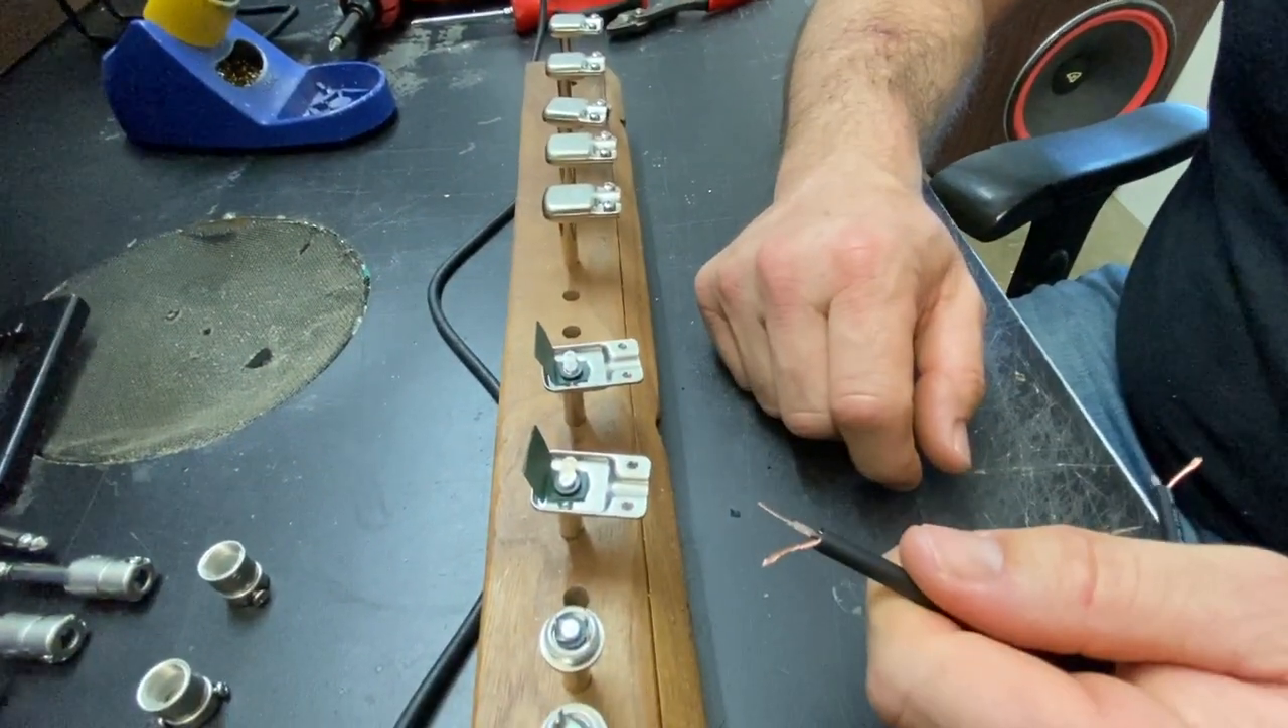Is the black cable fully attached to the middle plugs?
No.